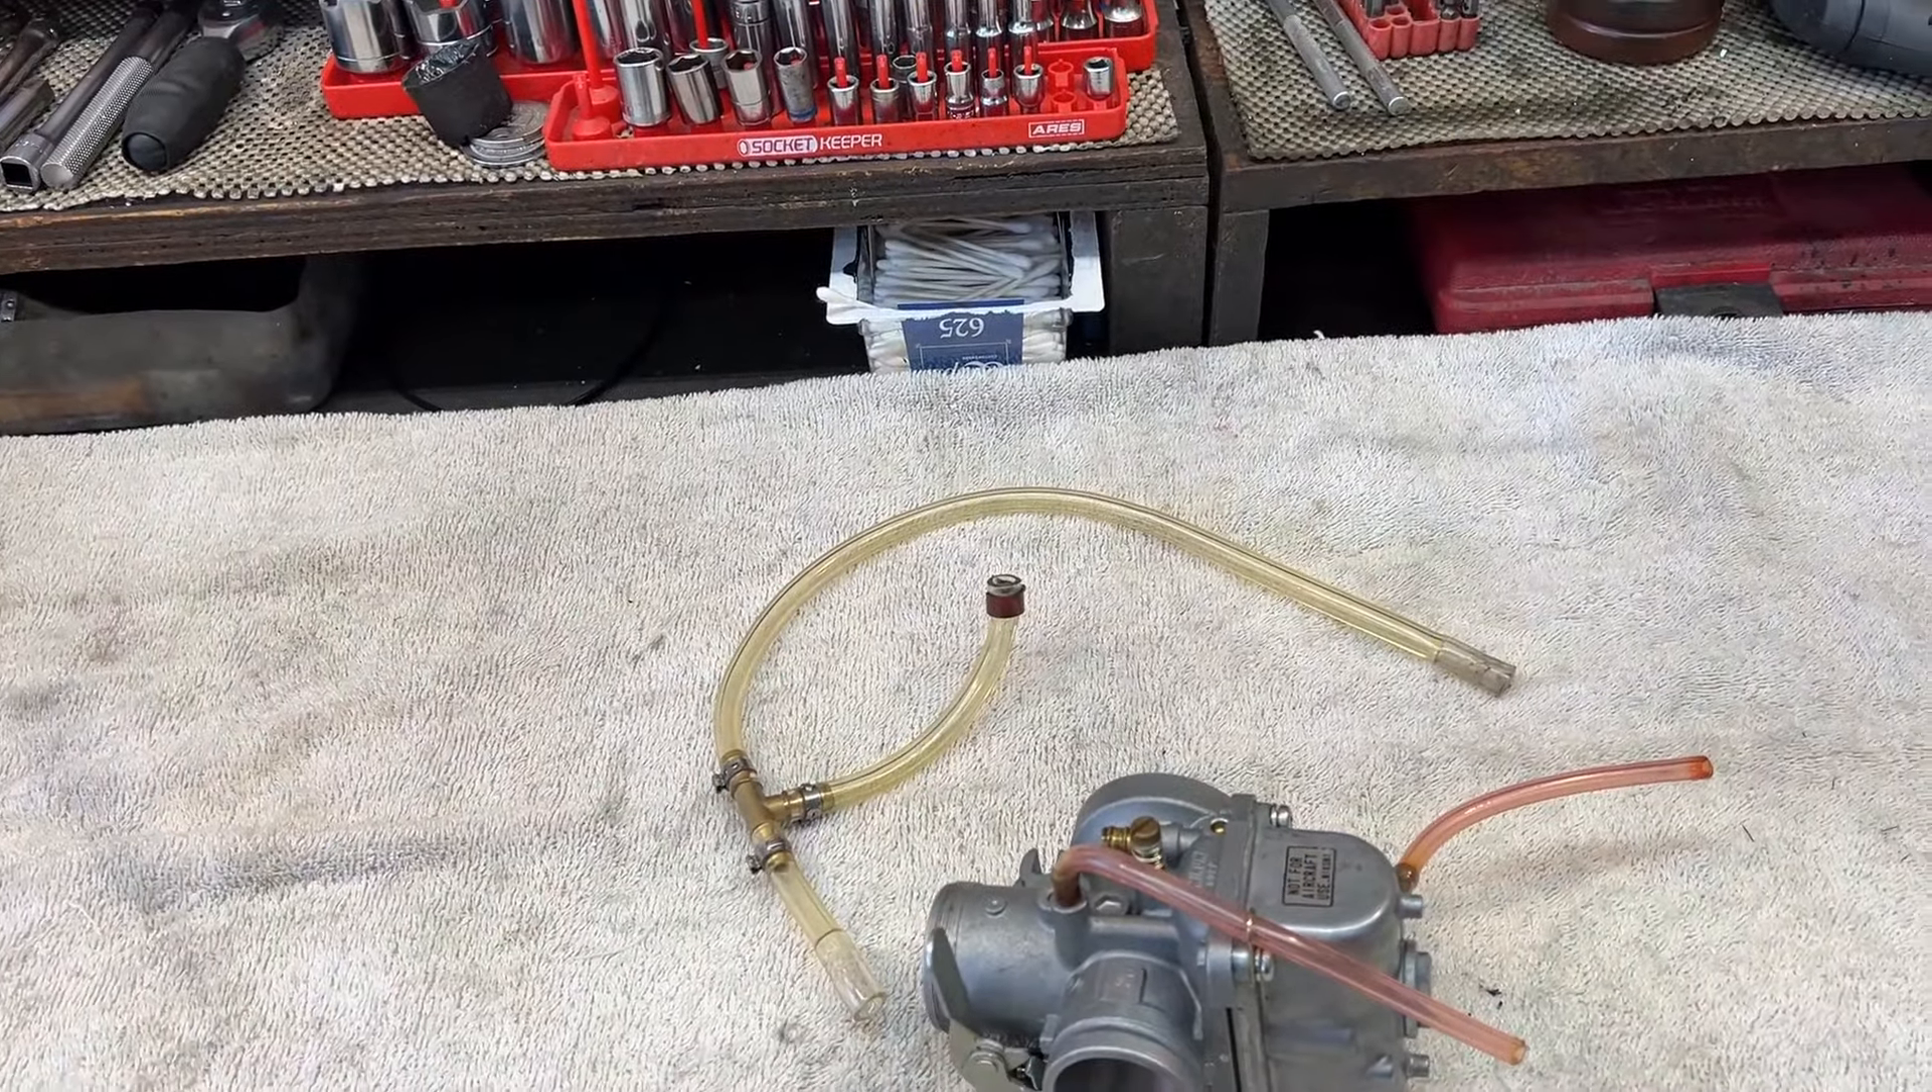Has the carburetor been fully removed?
Yes.